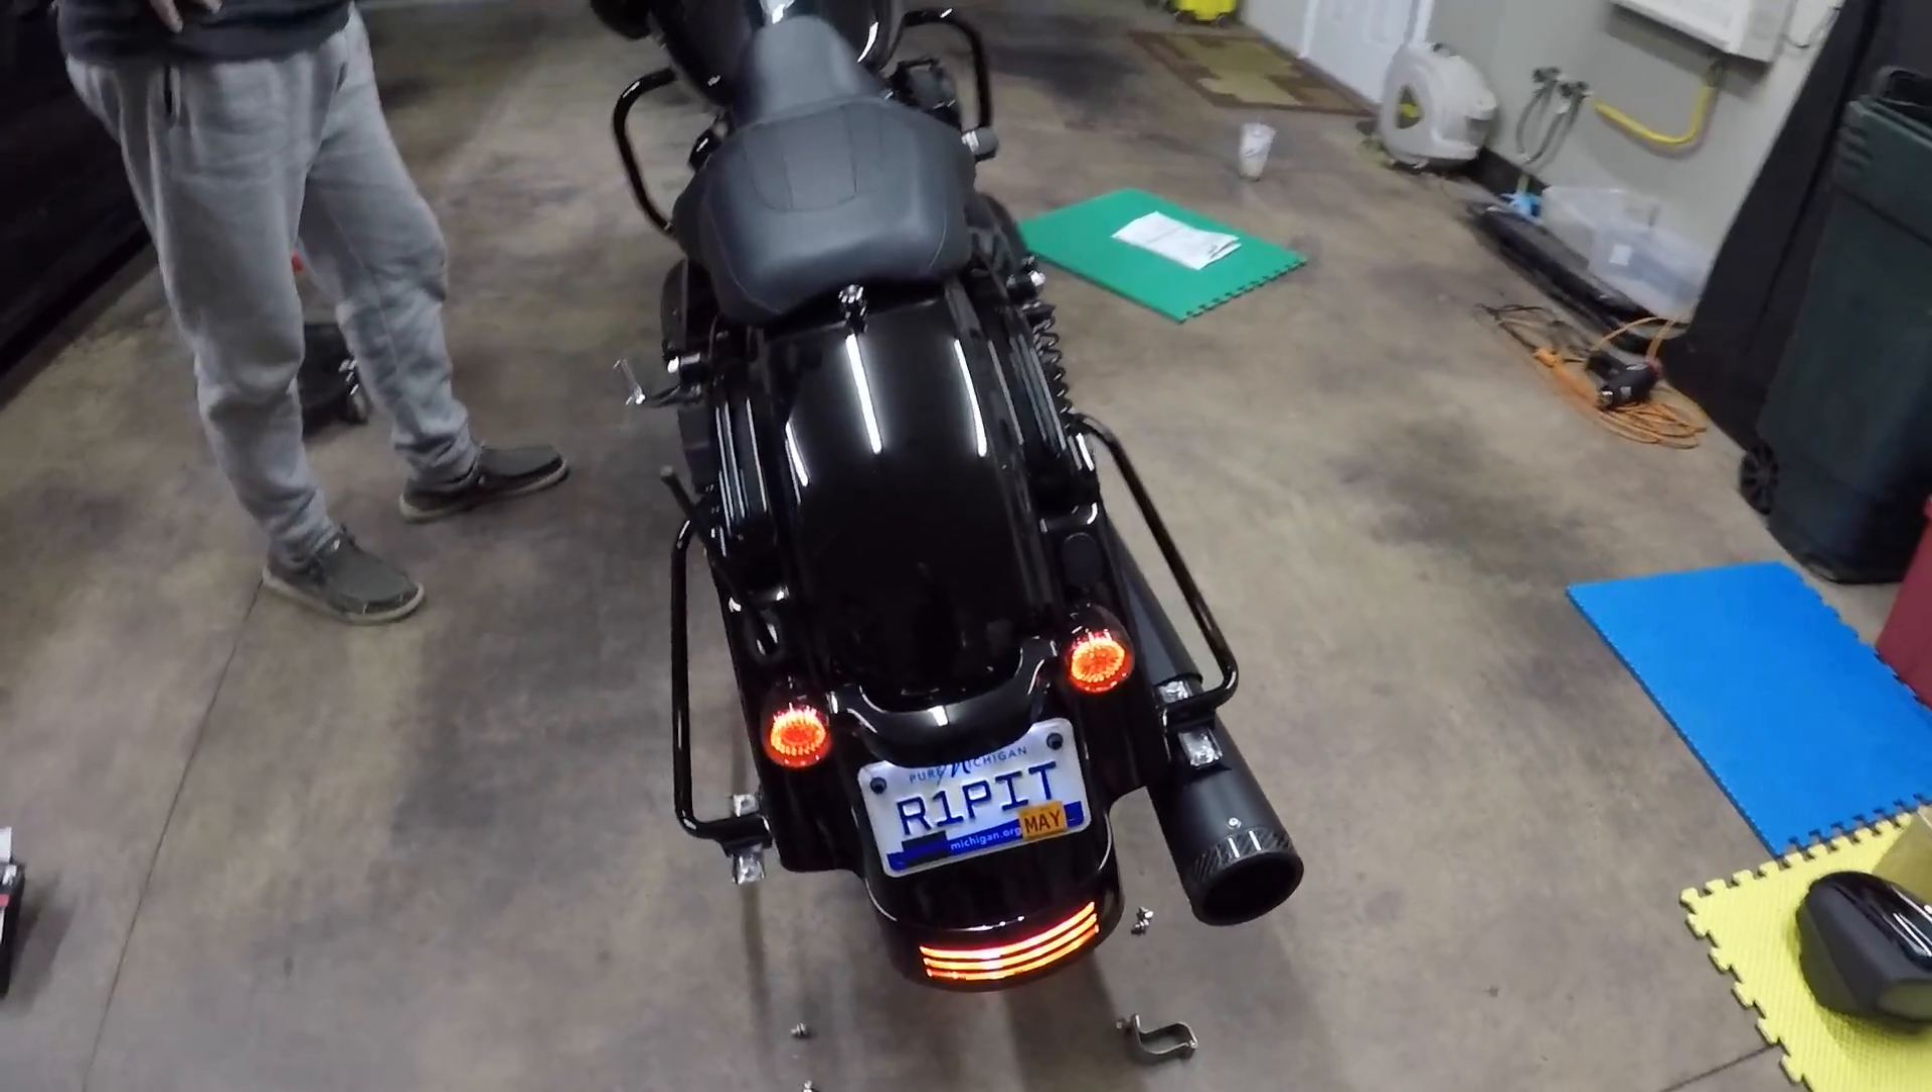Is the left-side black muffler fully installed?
No.